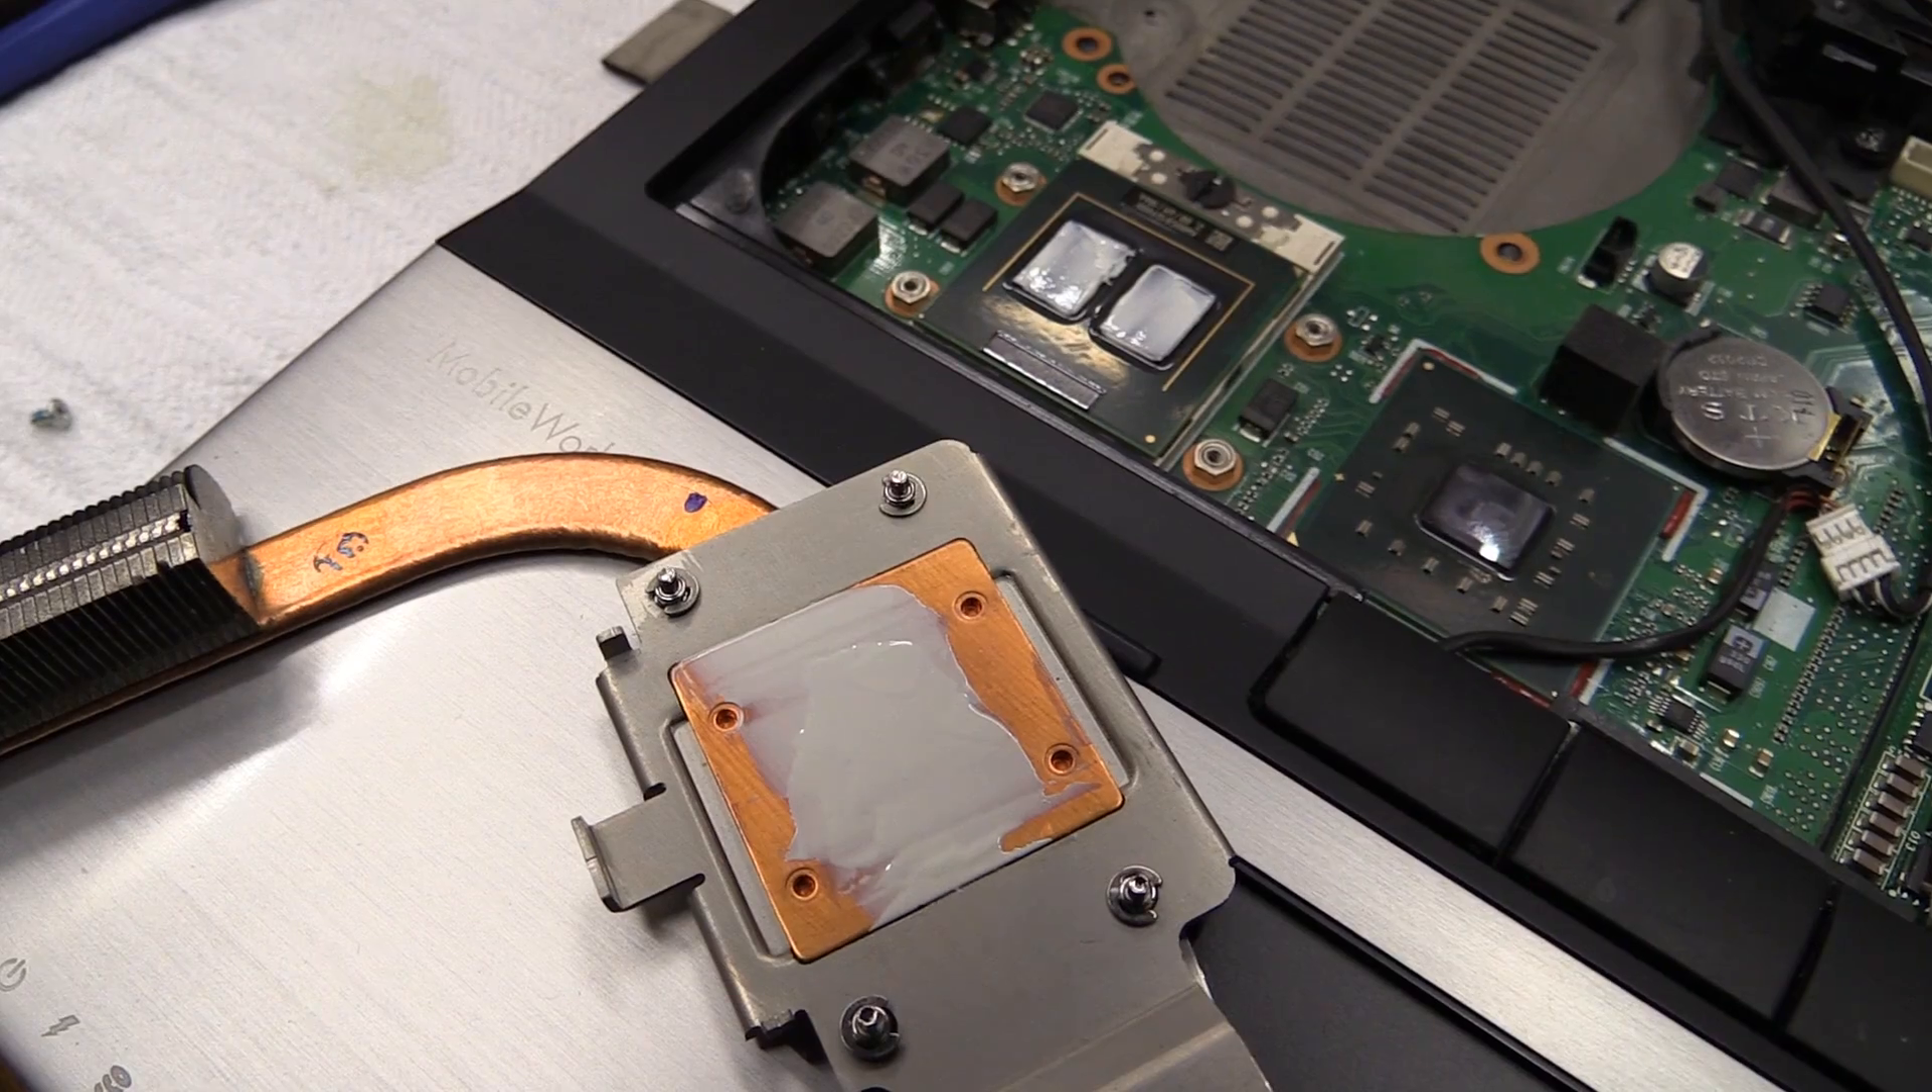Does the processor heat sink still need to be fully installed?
Yes.